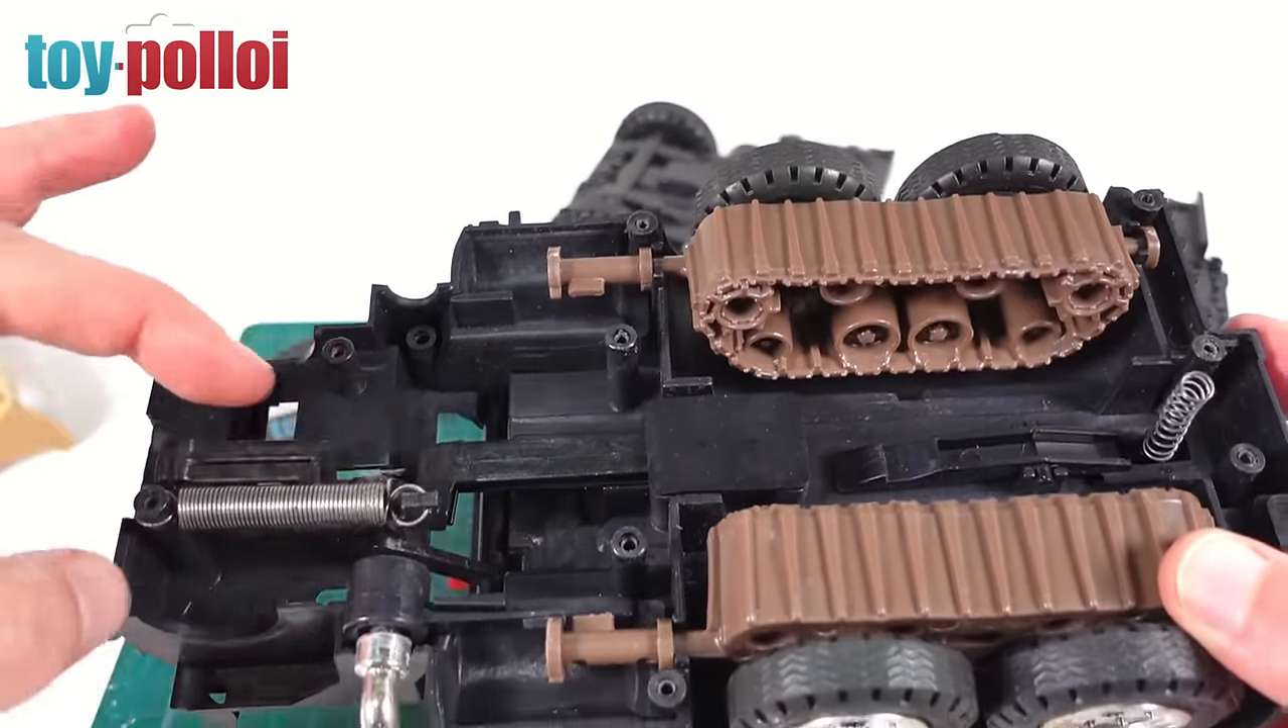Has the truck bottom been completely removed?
Yes.